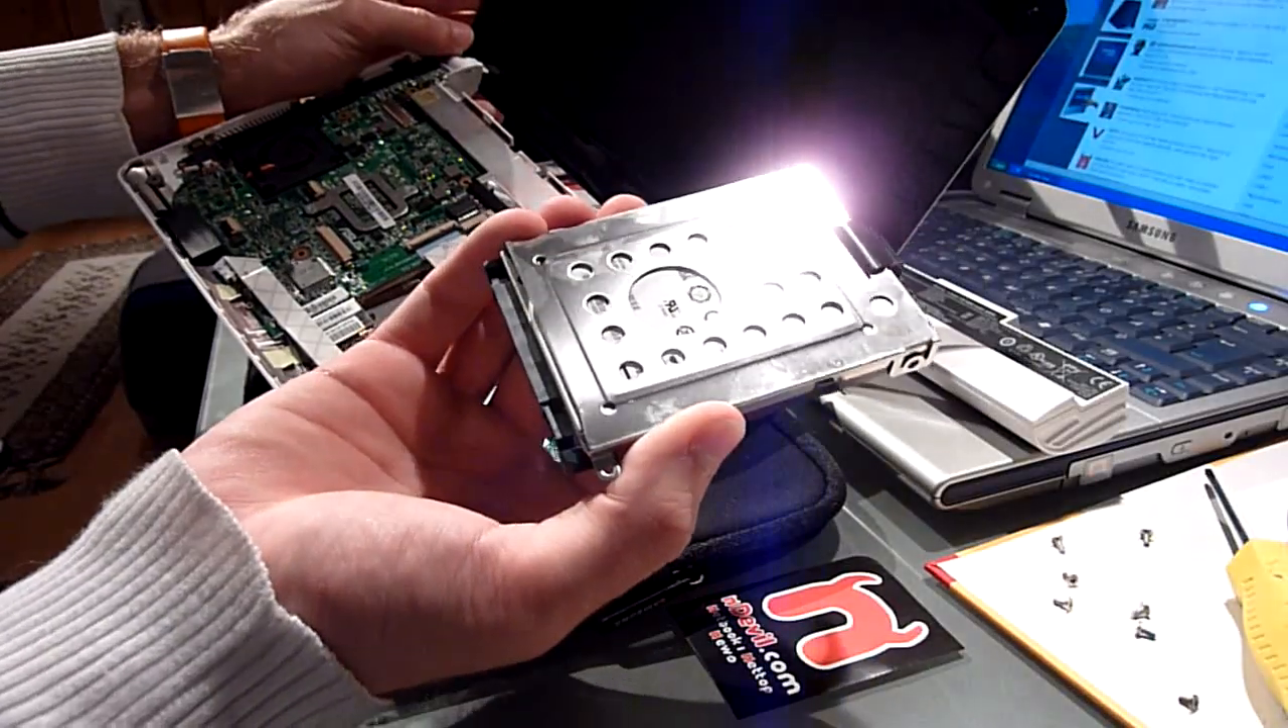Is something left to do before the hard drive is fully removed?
No.